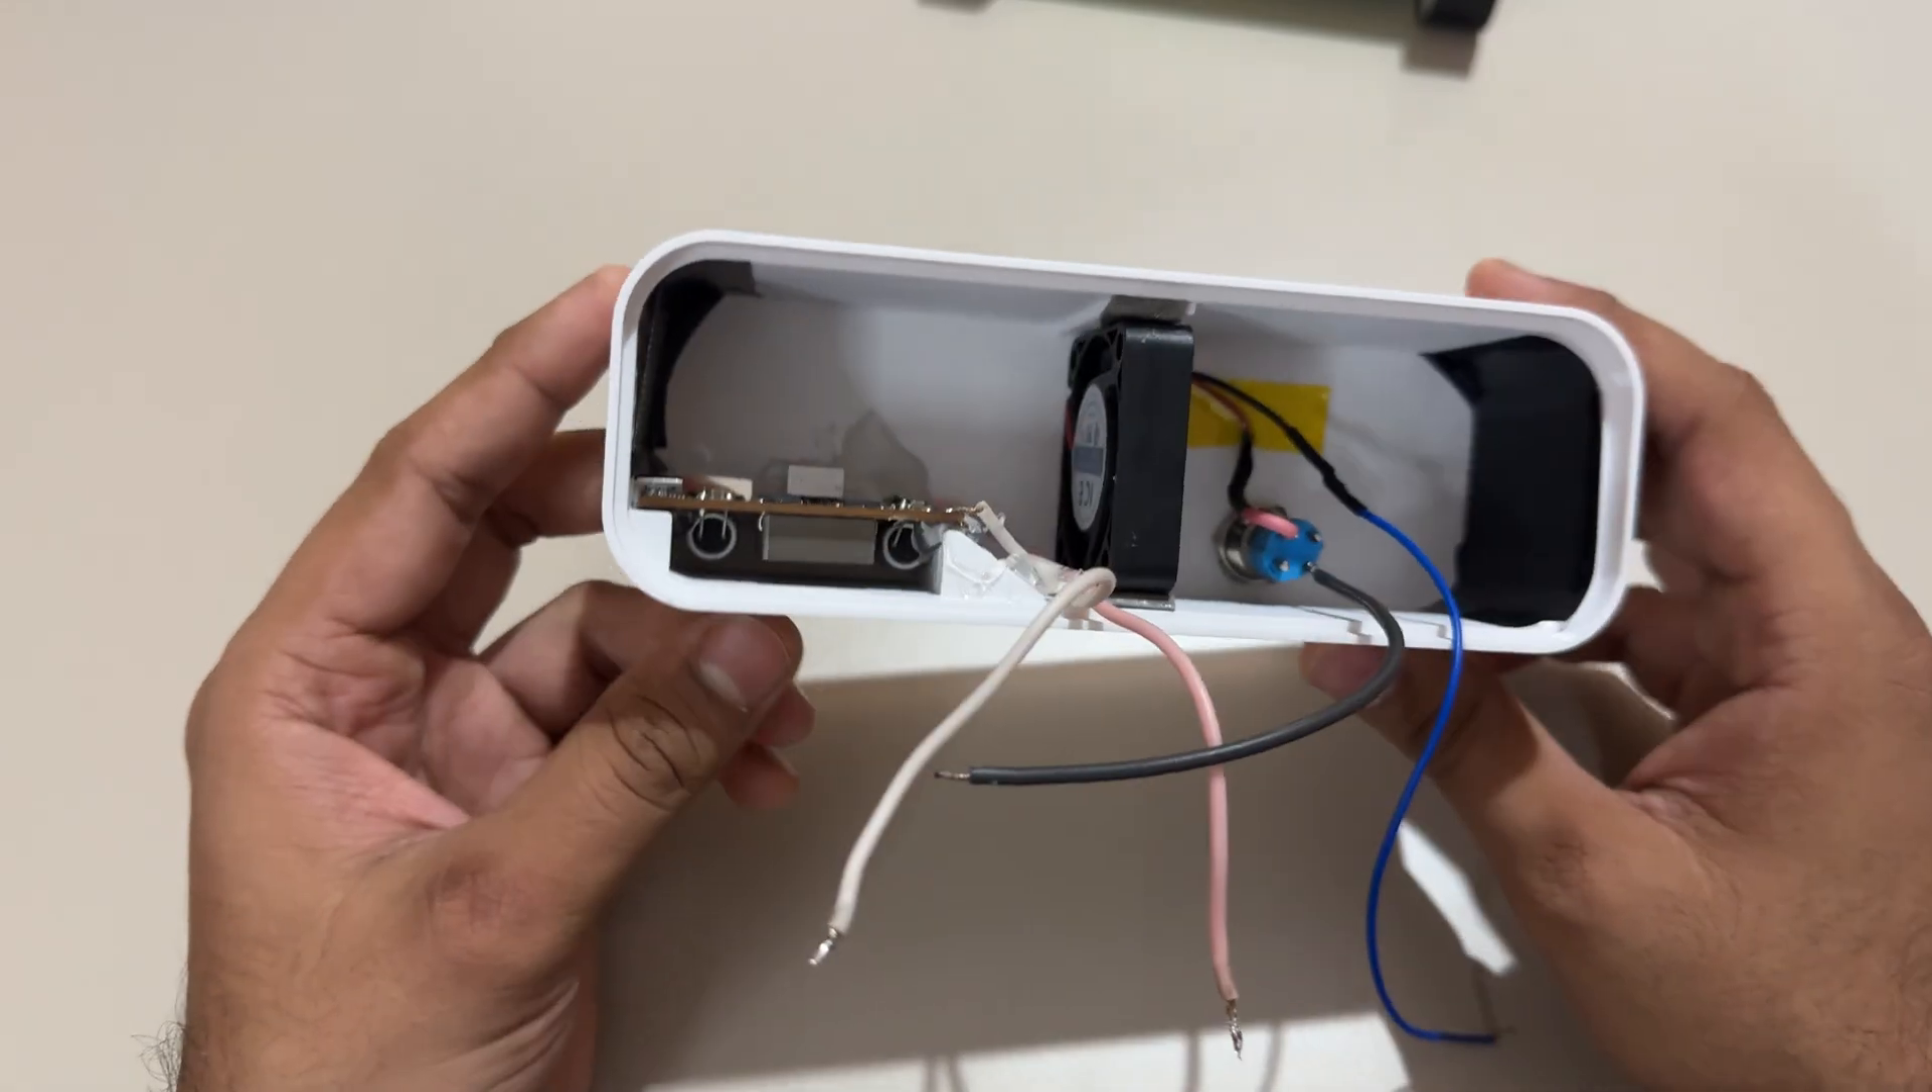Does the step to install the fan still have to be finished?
No.